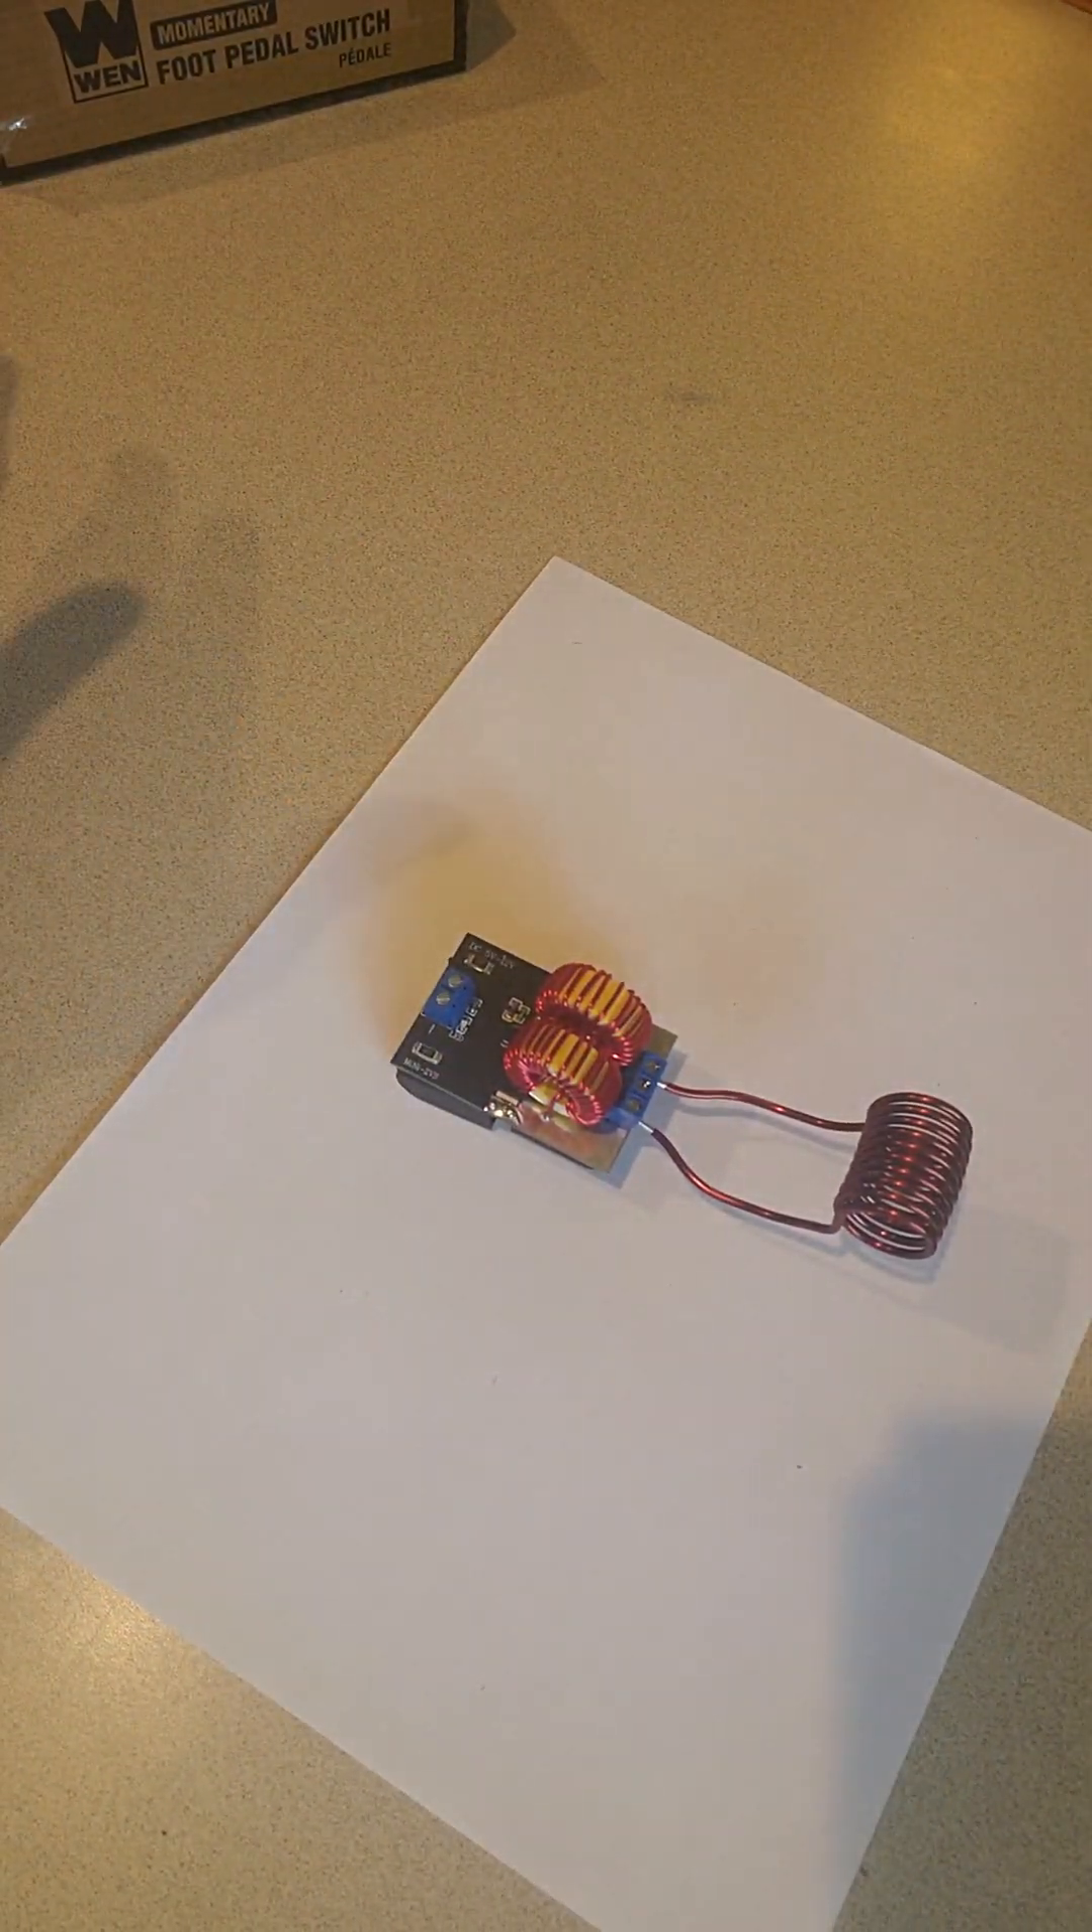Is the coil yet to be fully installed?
No.